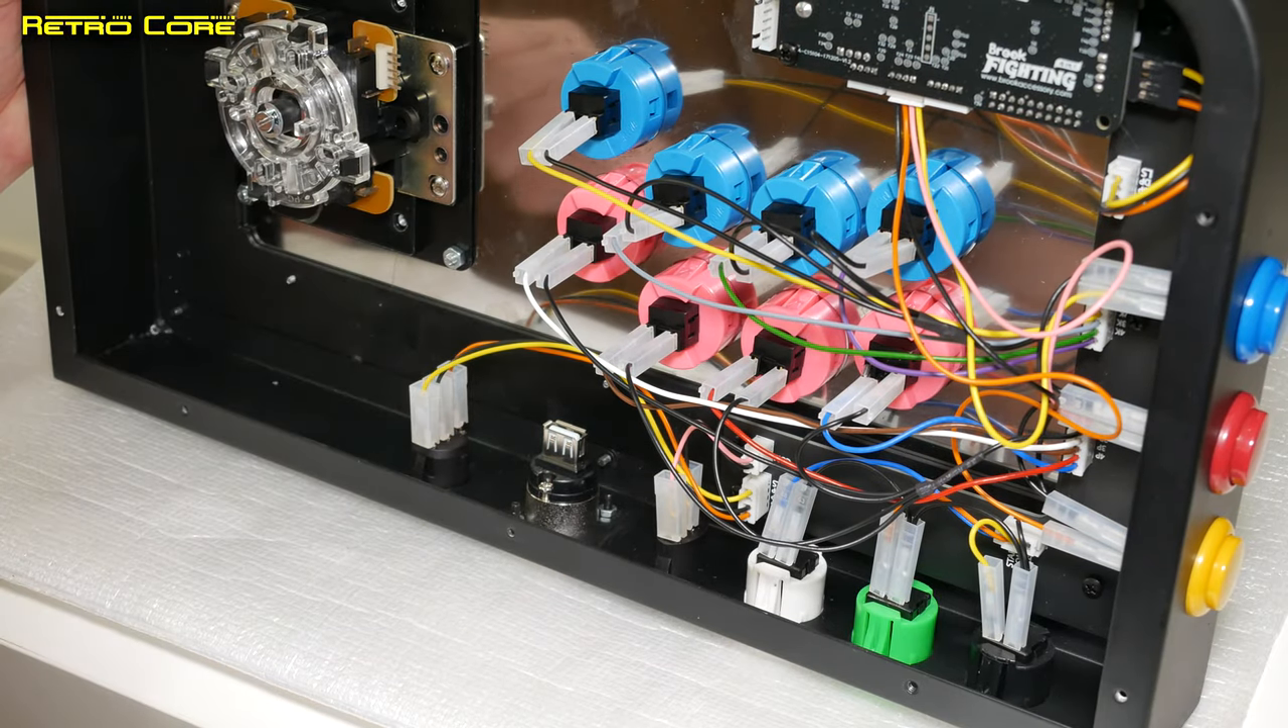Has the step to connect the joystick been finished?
No.